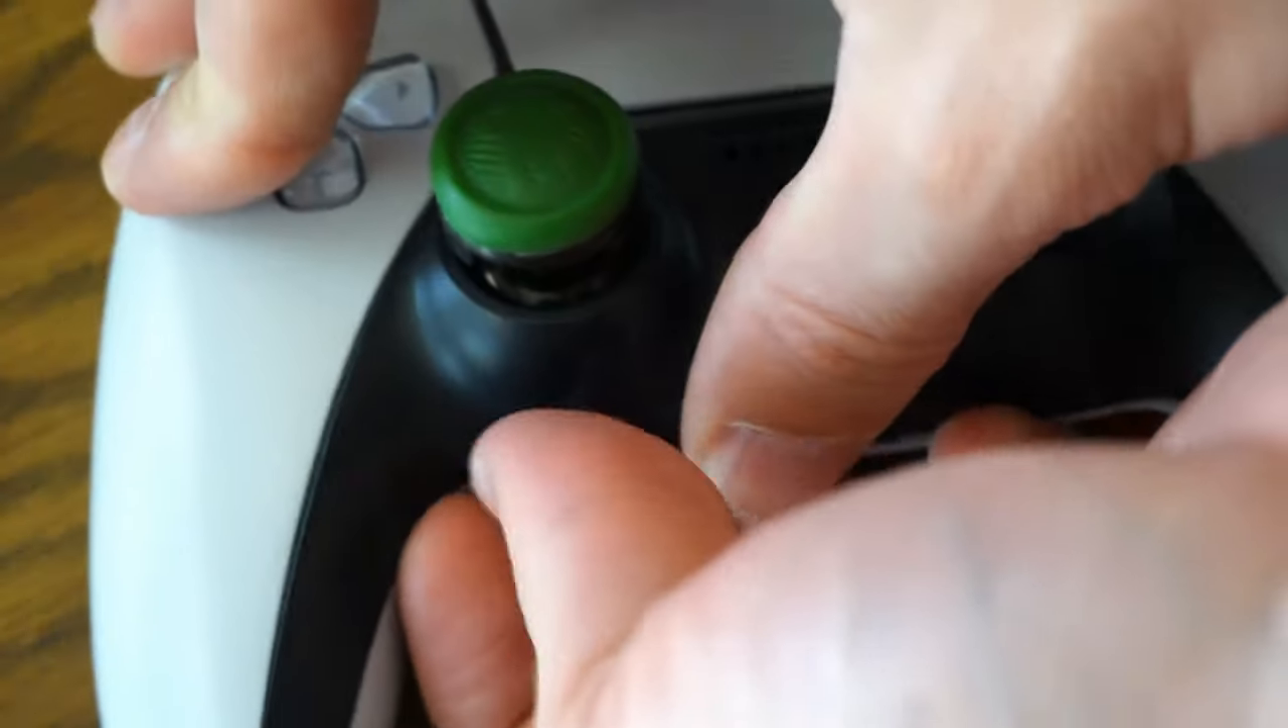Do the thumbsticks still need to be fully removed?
Yes.